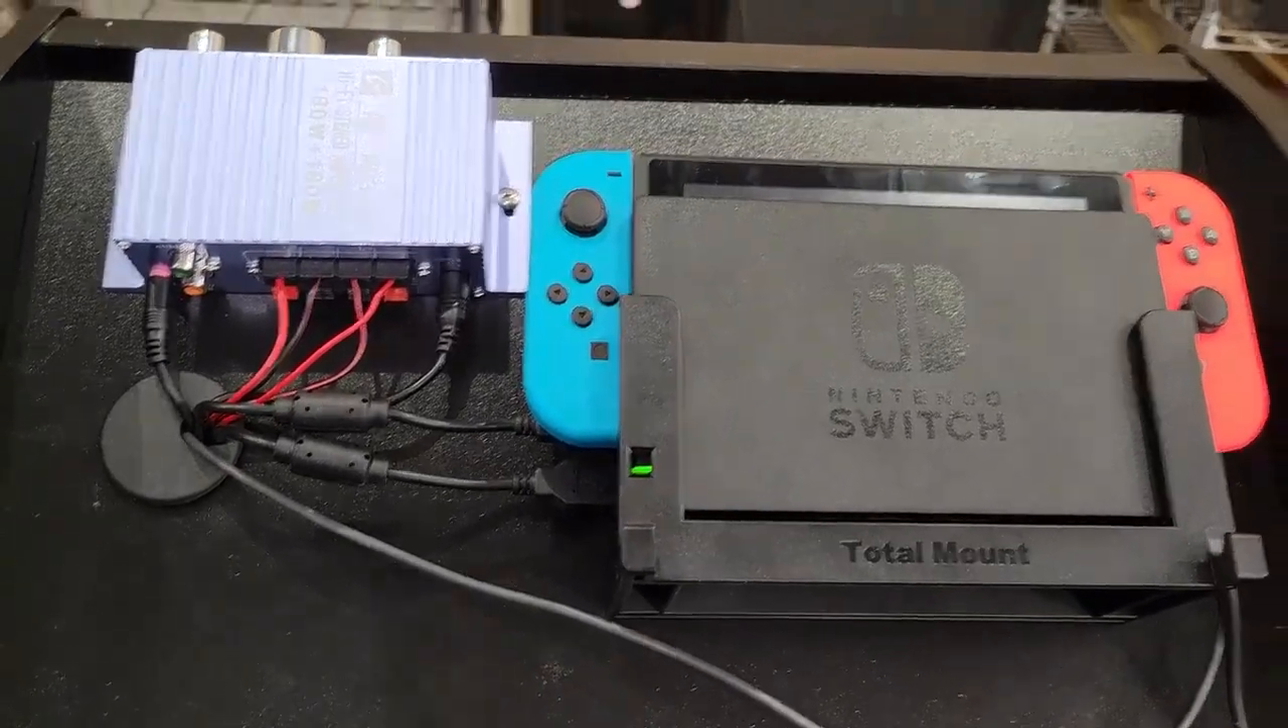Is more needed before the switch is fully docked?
No.